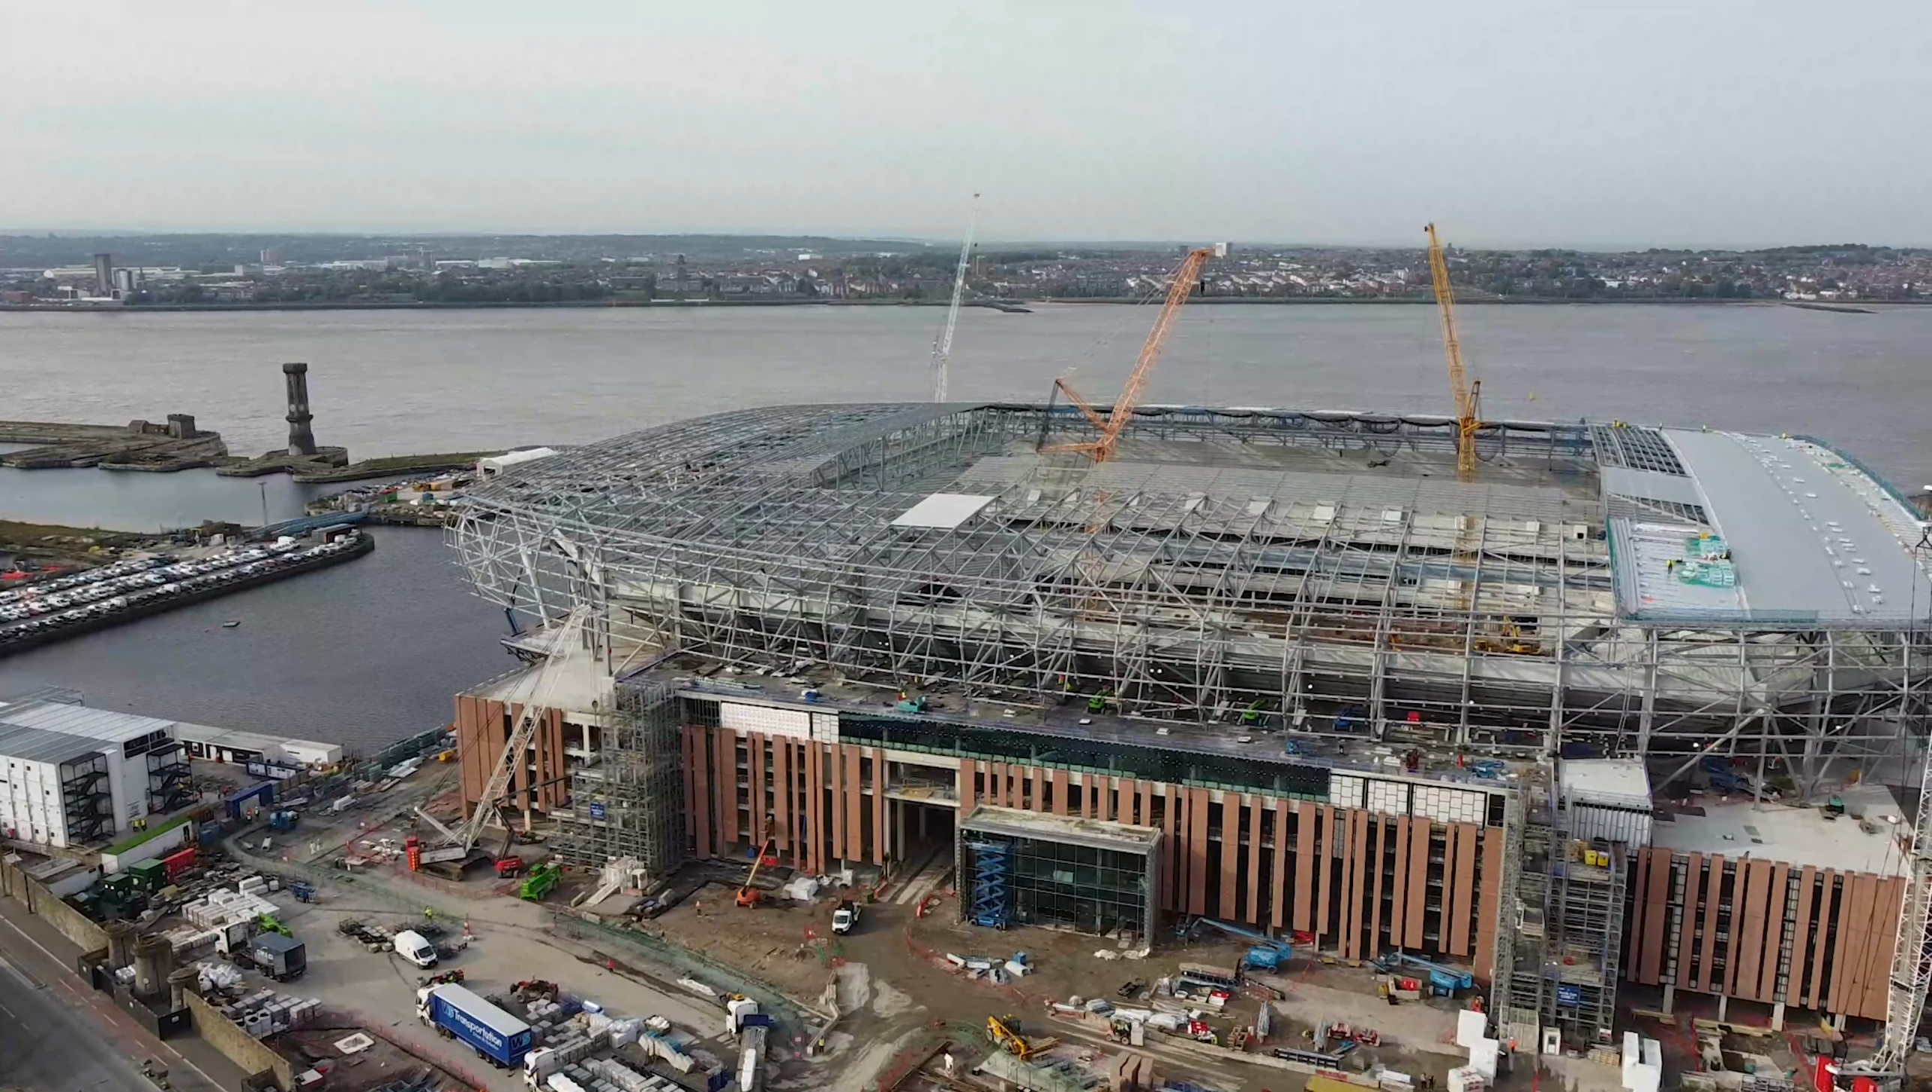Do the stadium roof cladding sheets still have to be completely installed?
Yes.